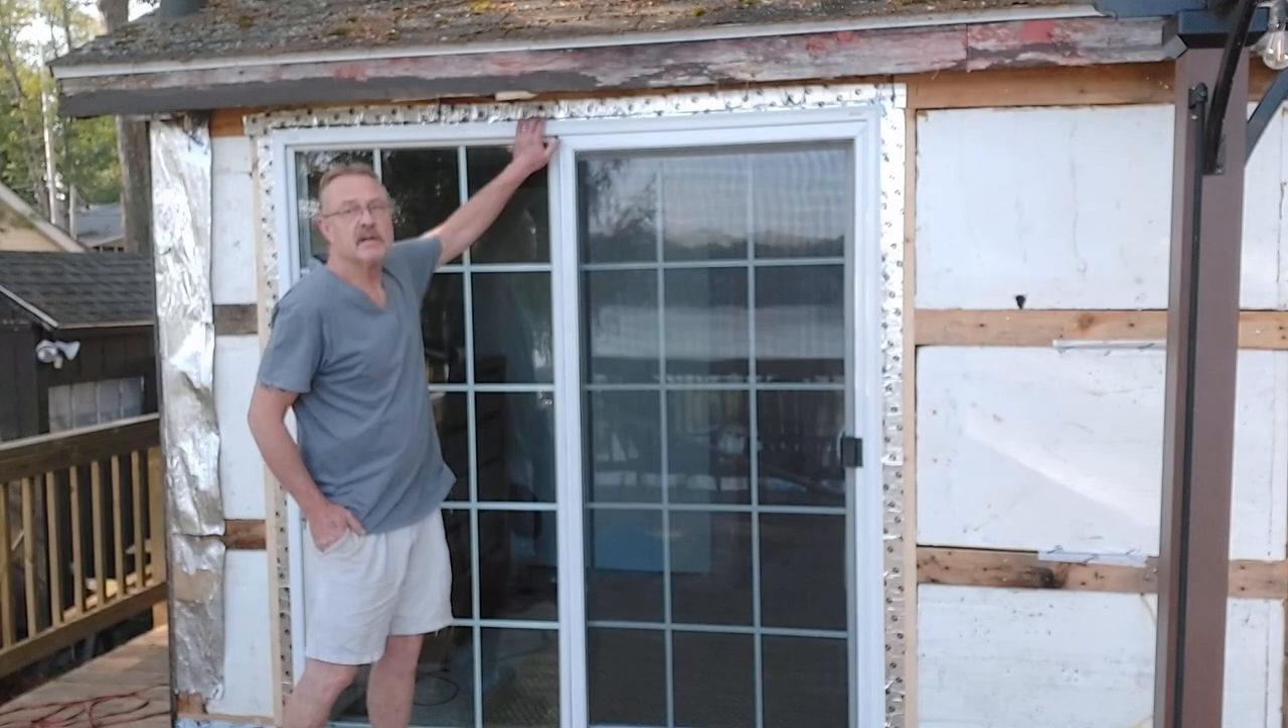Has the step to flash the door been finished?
Yes.